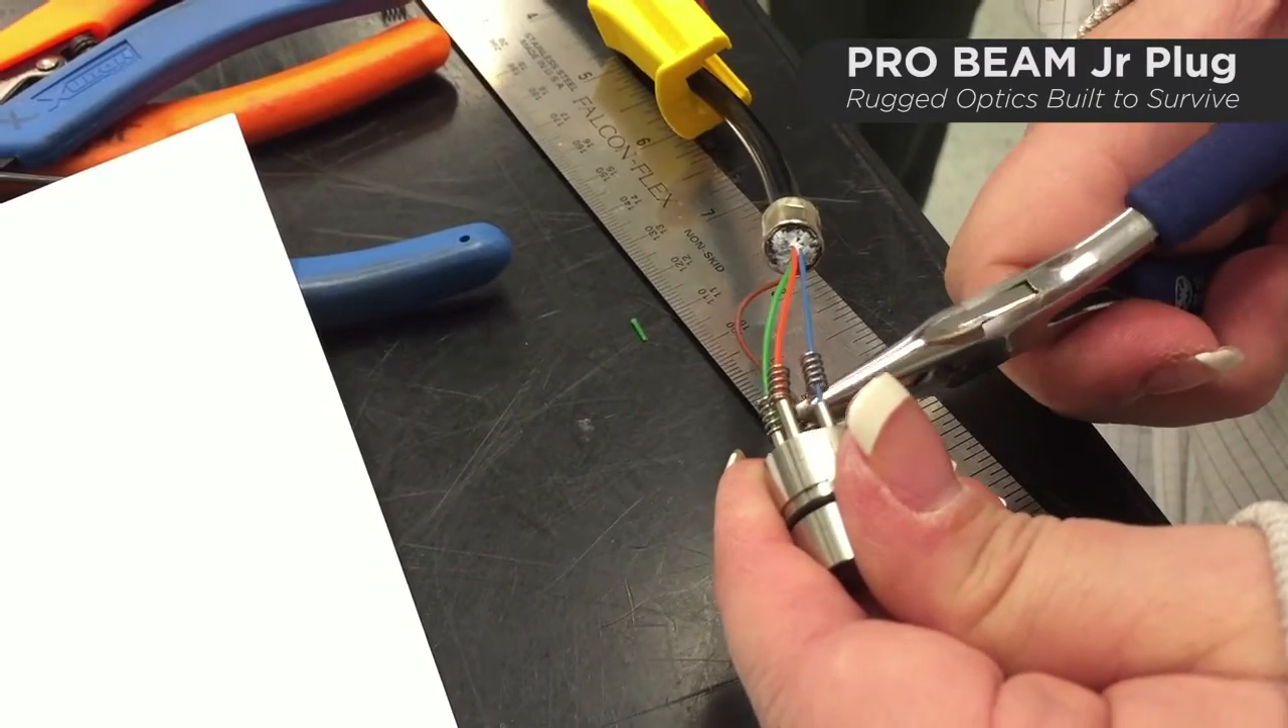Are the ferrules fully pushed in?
No.